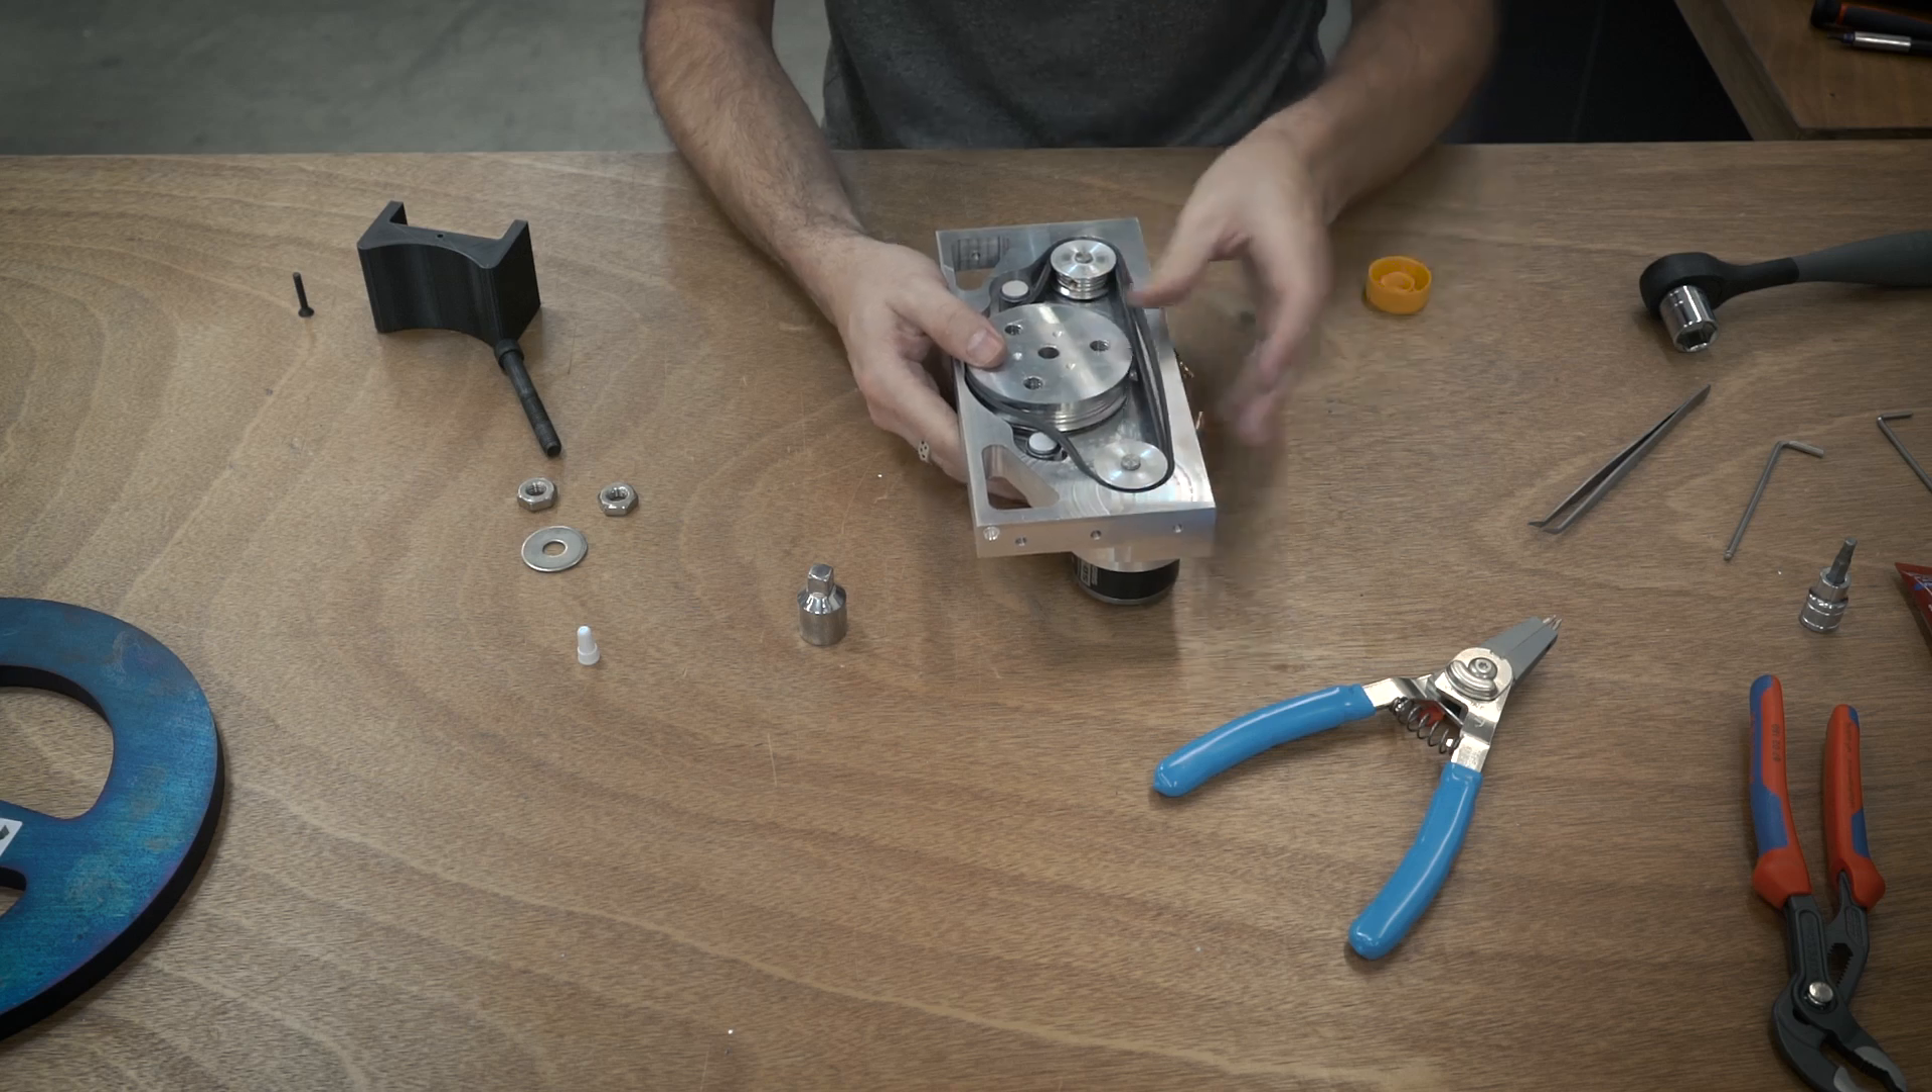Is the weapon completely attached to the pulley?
No.